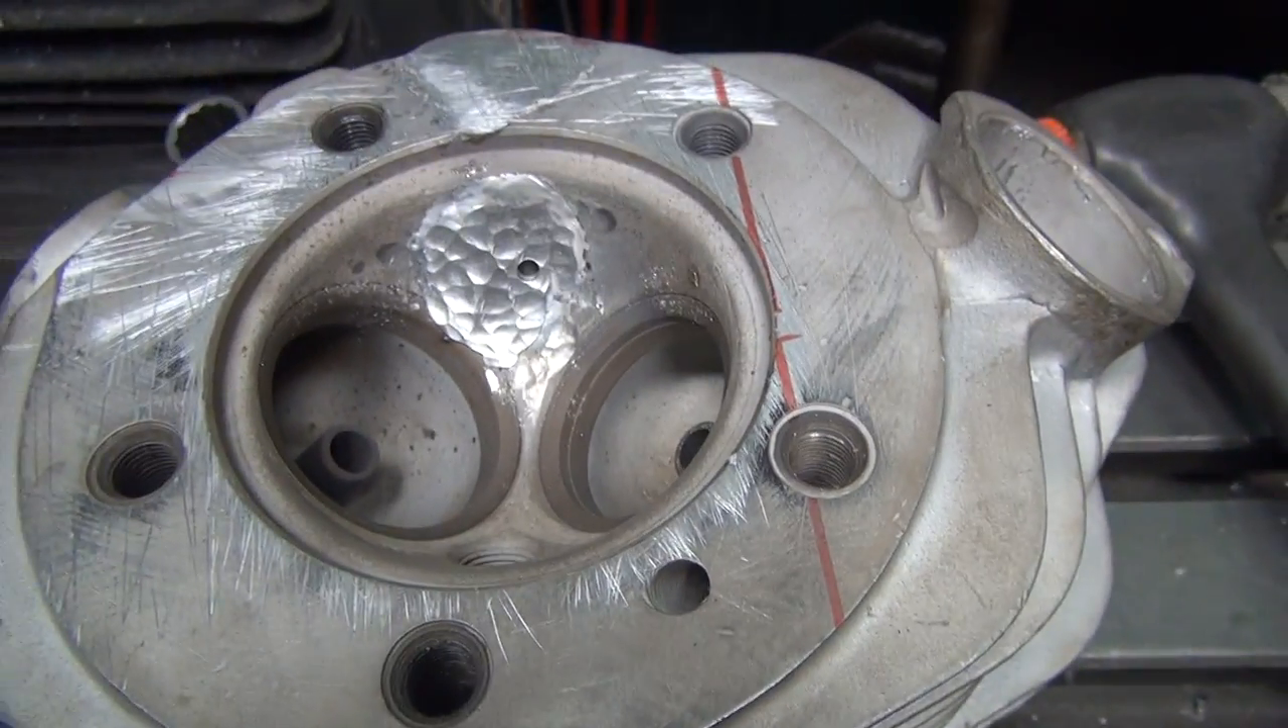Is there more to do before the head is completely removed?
No.